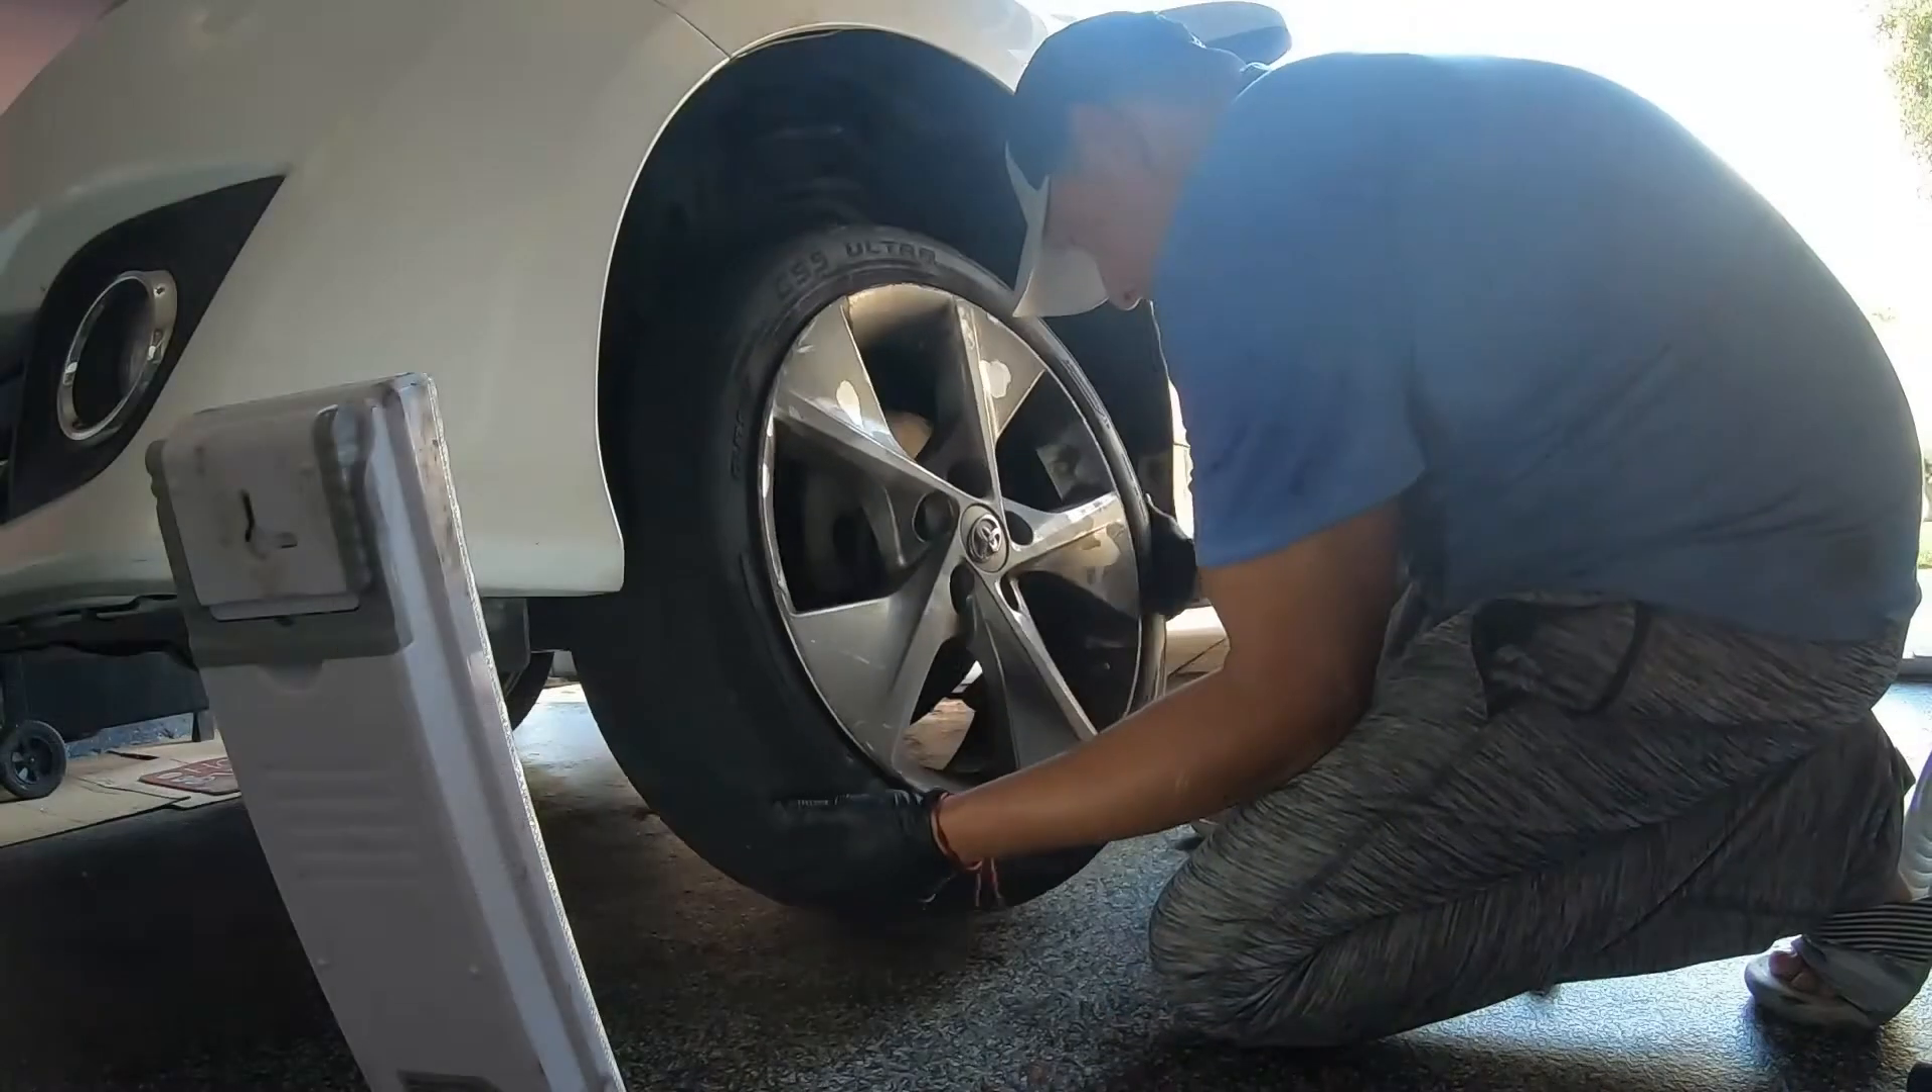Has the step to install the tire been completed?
No.